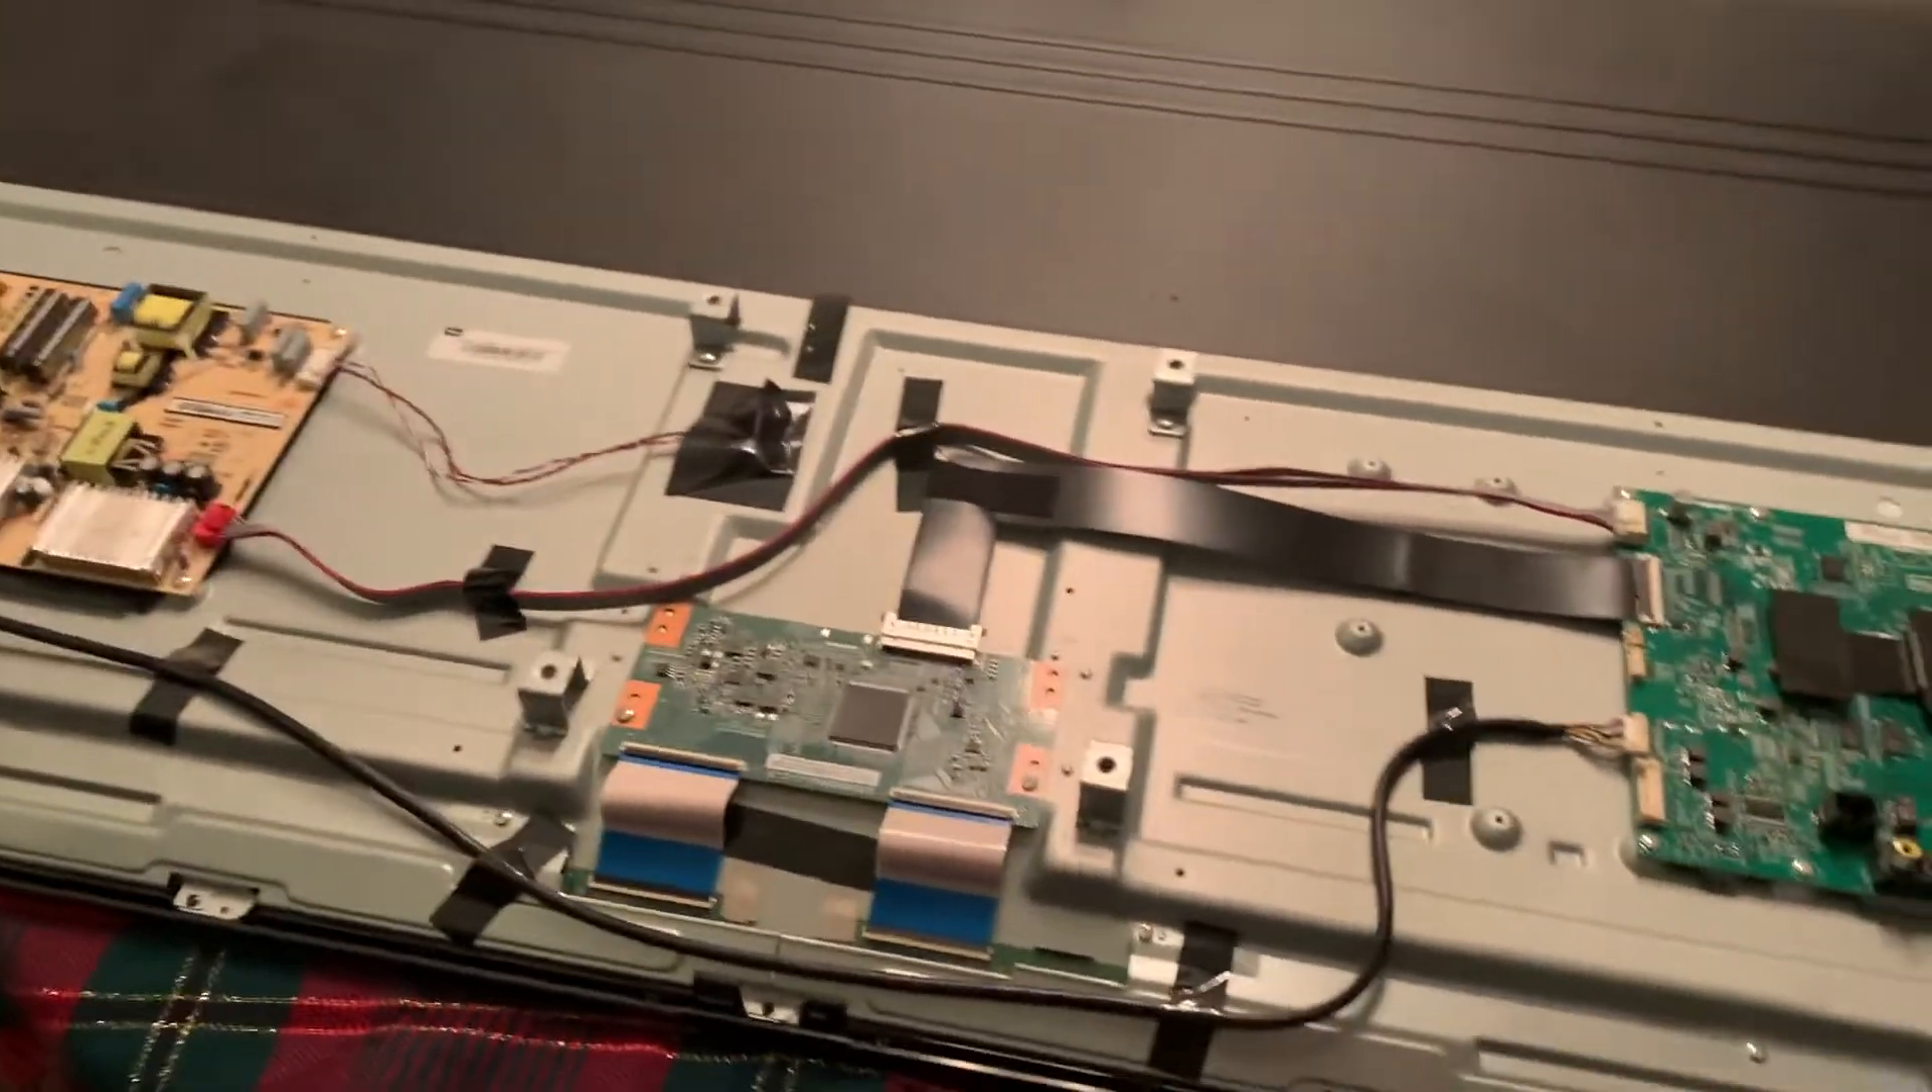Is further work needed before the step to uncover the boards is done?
No.